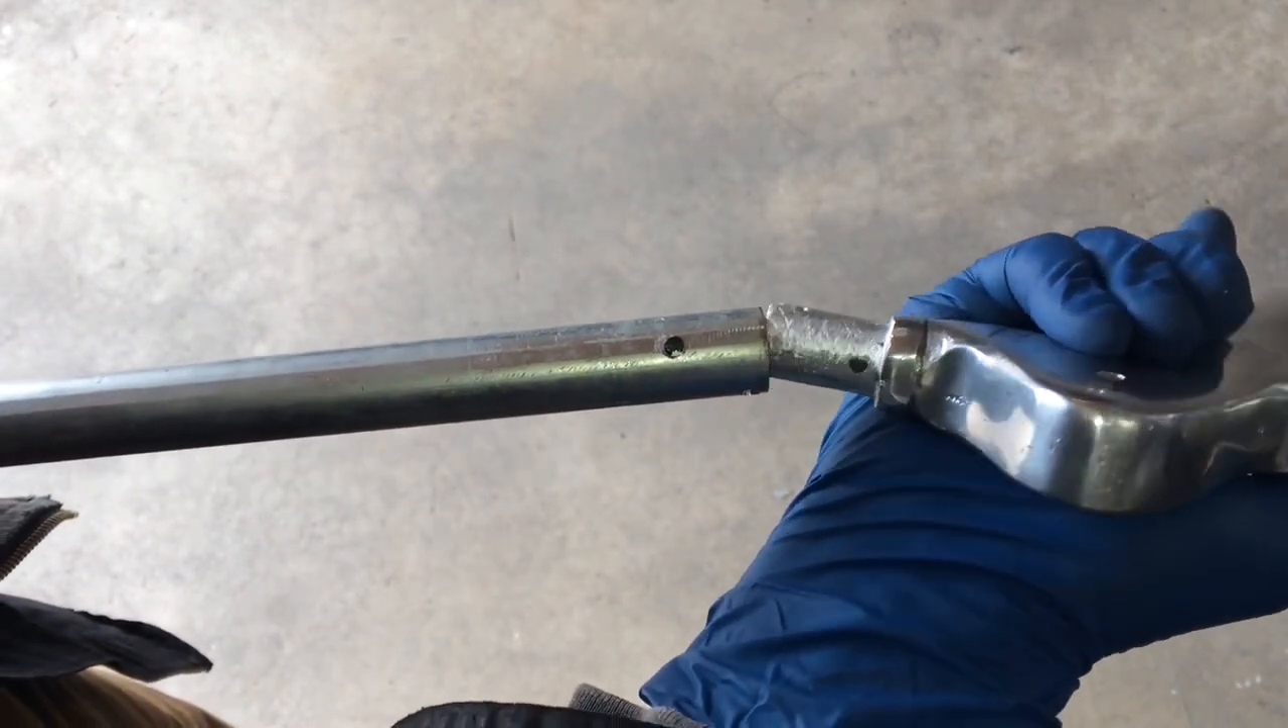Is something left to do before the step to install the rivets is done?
Yes.